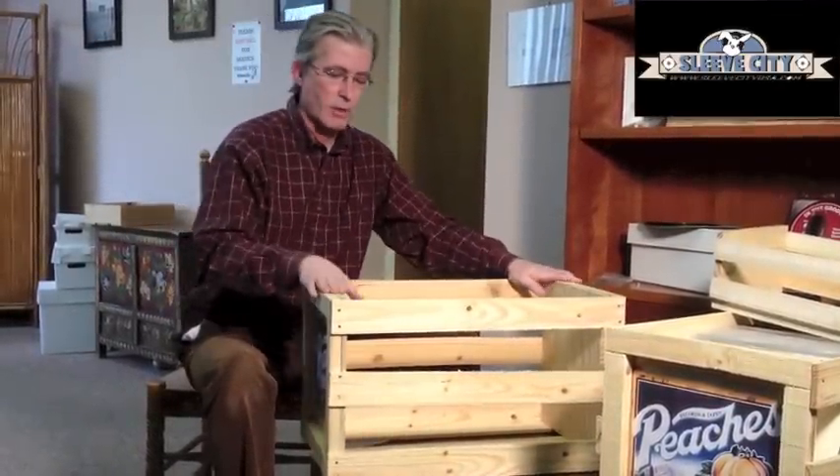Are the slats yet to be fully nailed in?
No.